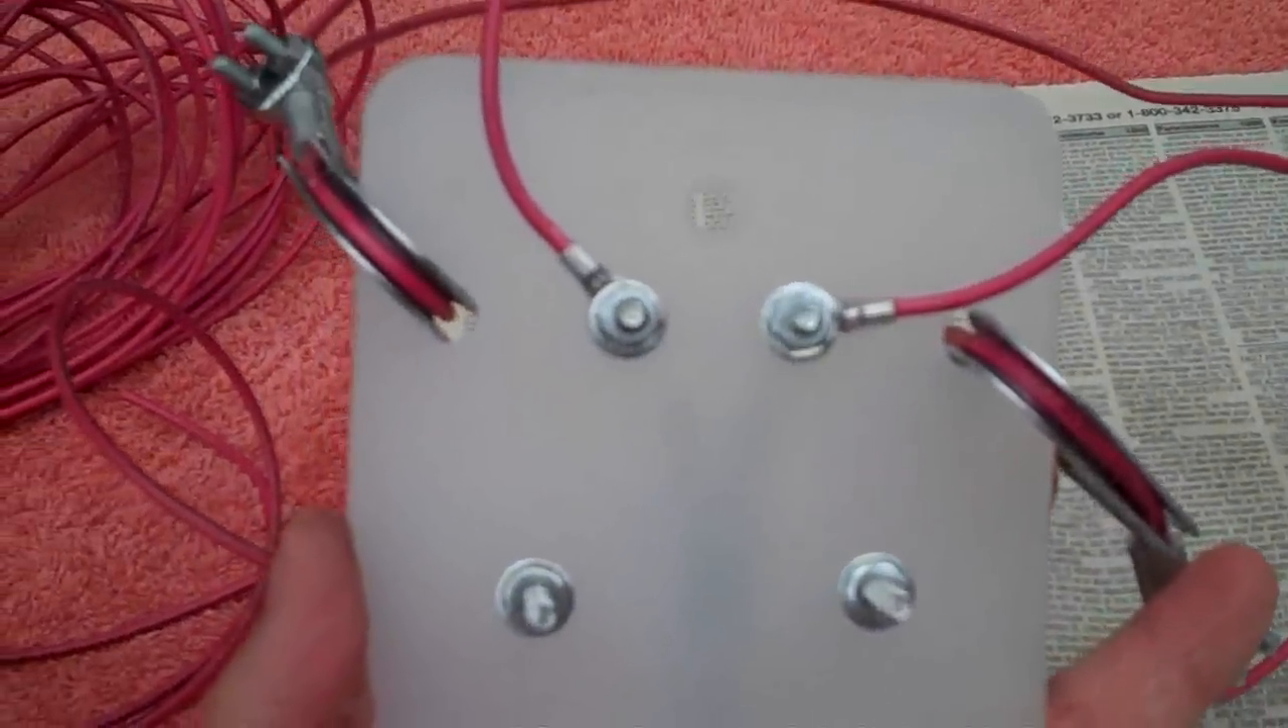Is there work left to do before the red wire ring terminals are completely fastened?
No.